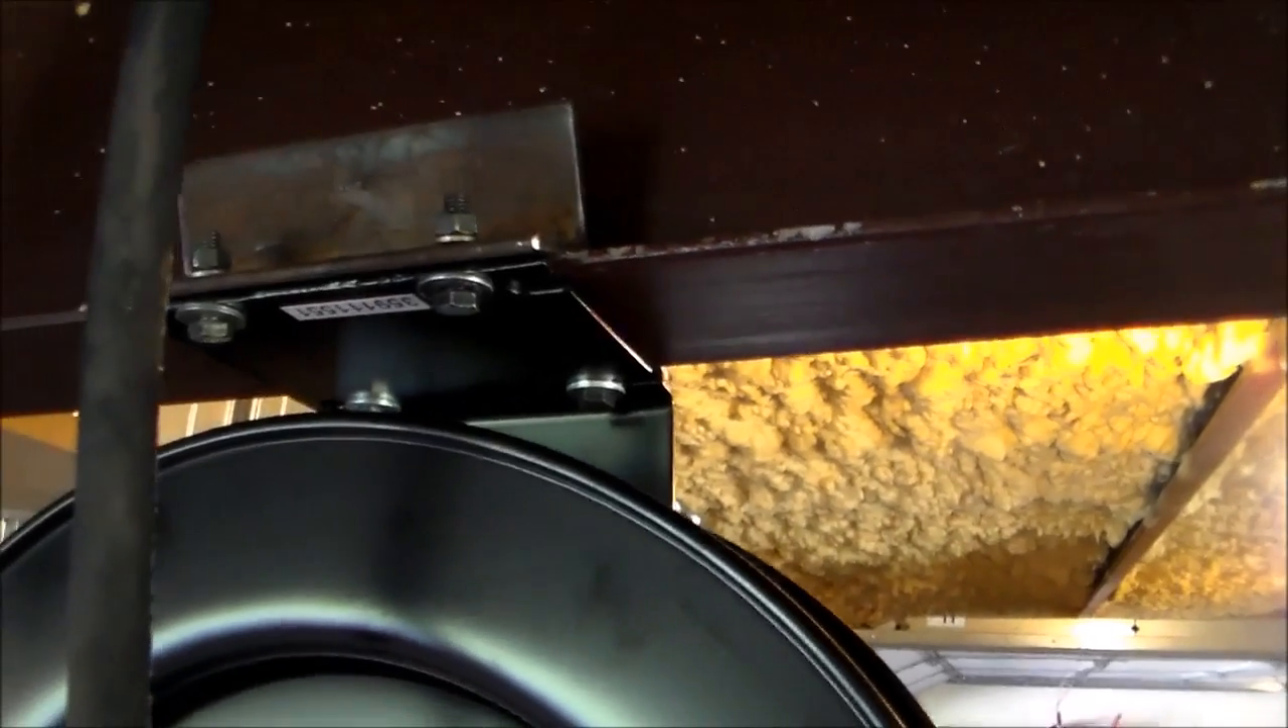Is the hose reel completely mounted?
Yes.